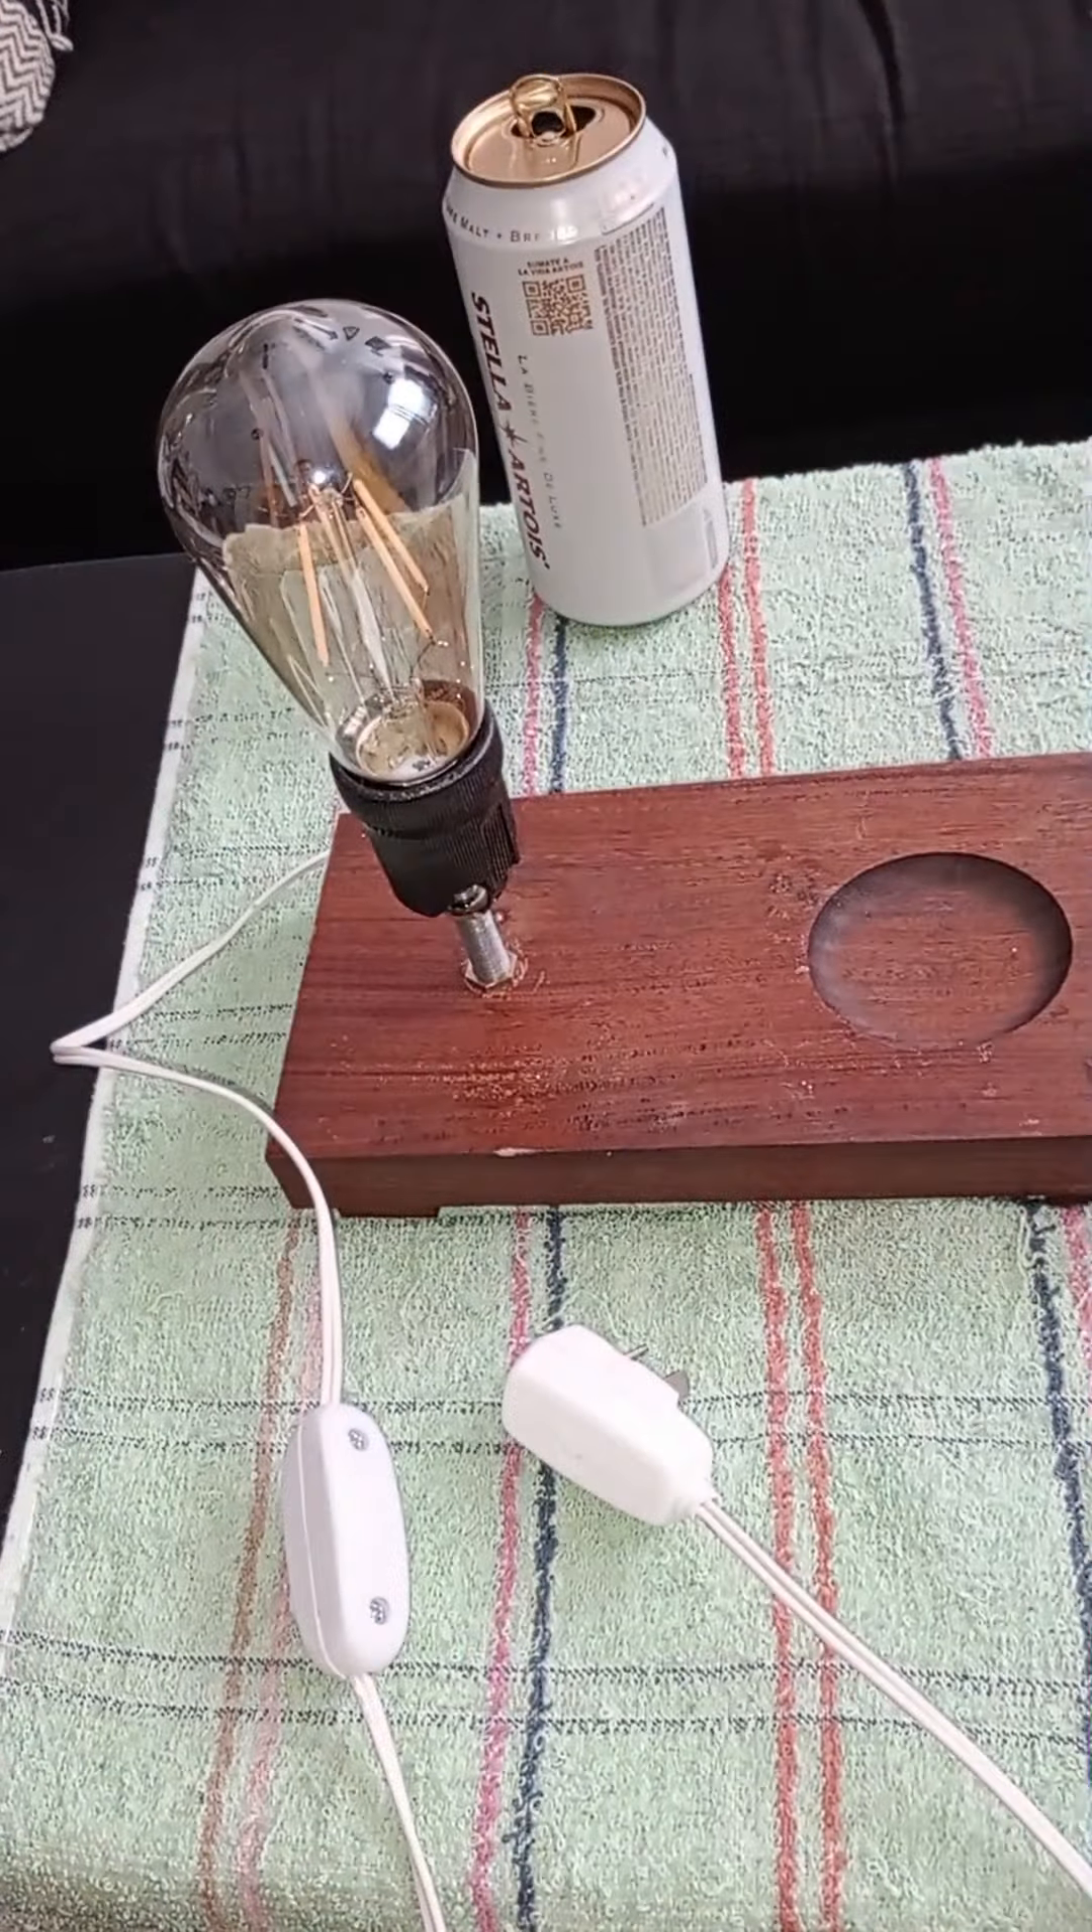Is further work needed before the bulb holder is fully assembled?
No.